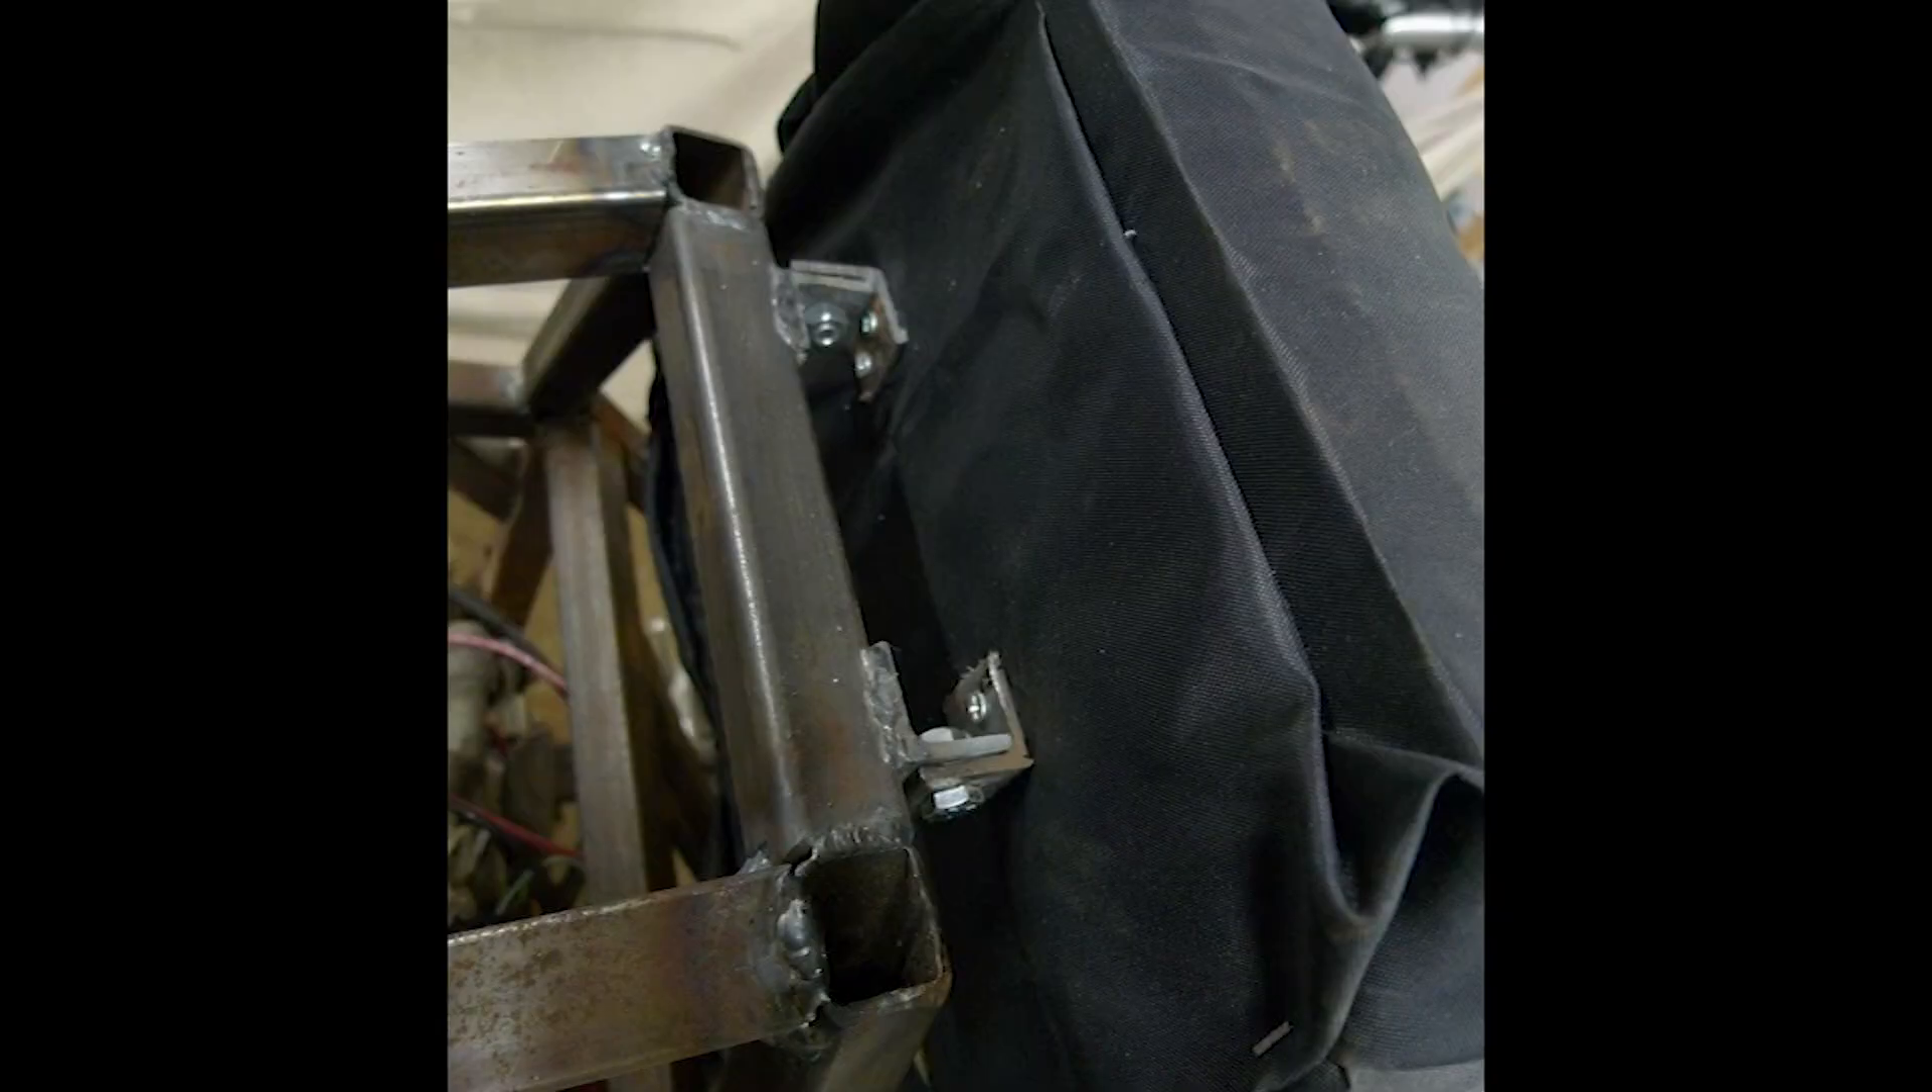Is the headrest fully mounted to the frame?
Yes.